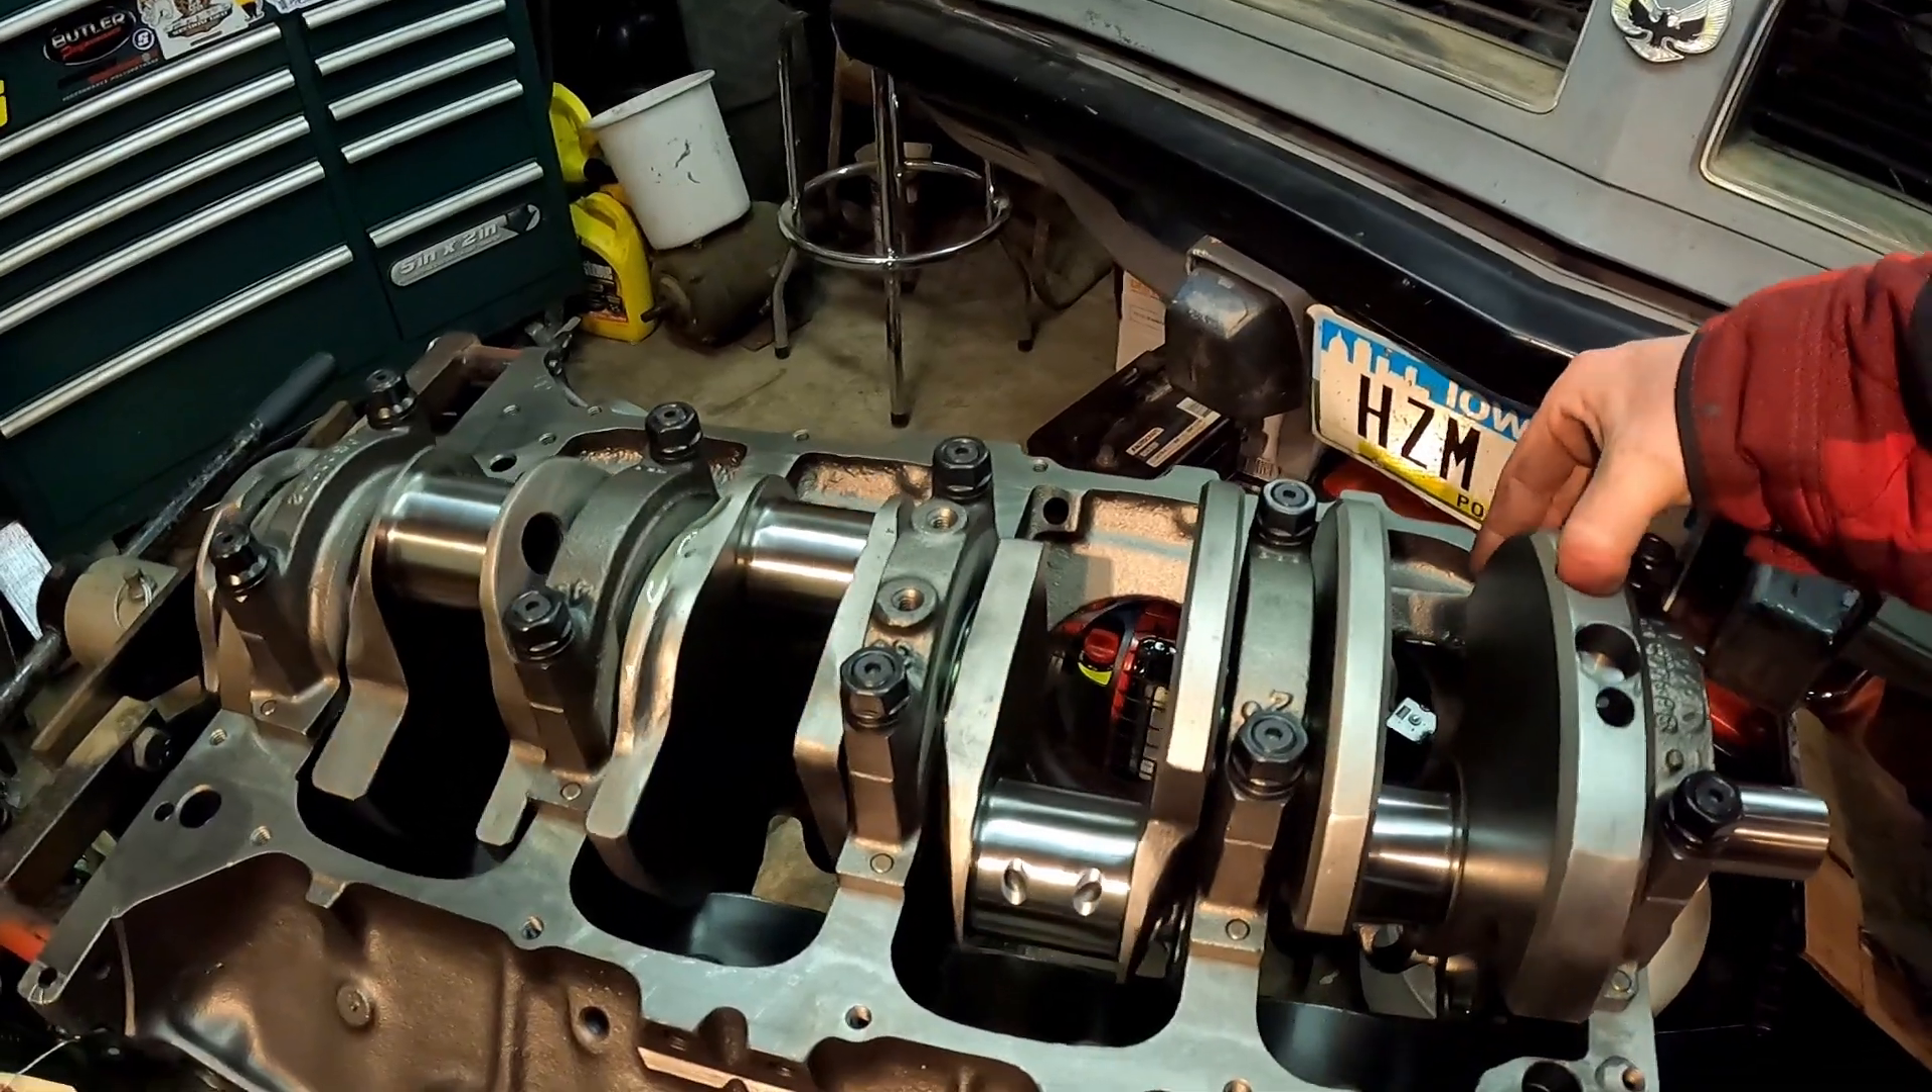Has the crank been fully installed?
Yes.